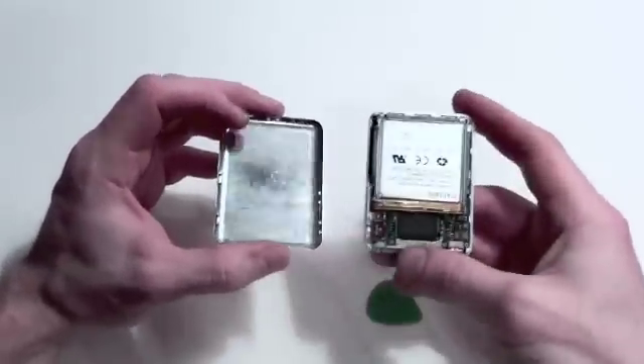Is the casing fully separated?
Yes.